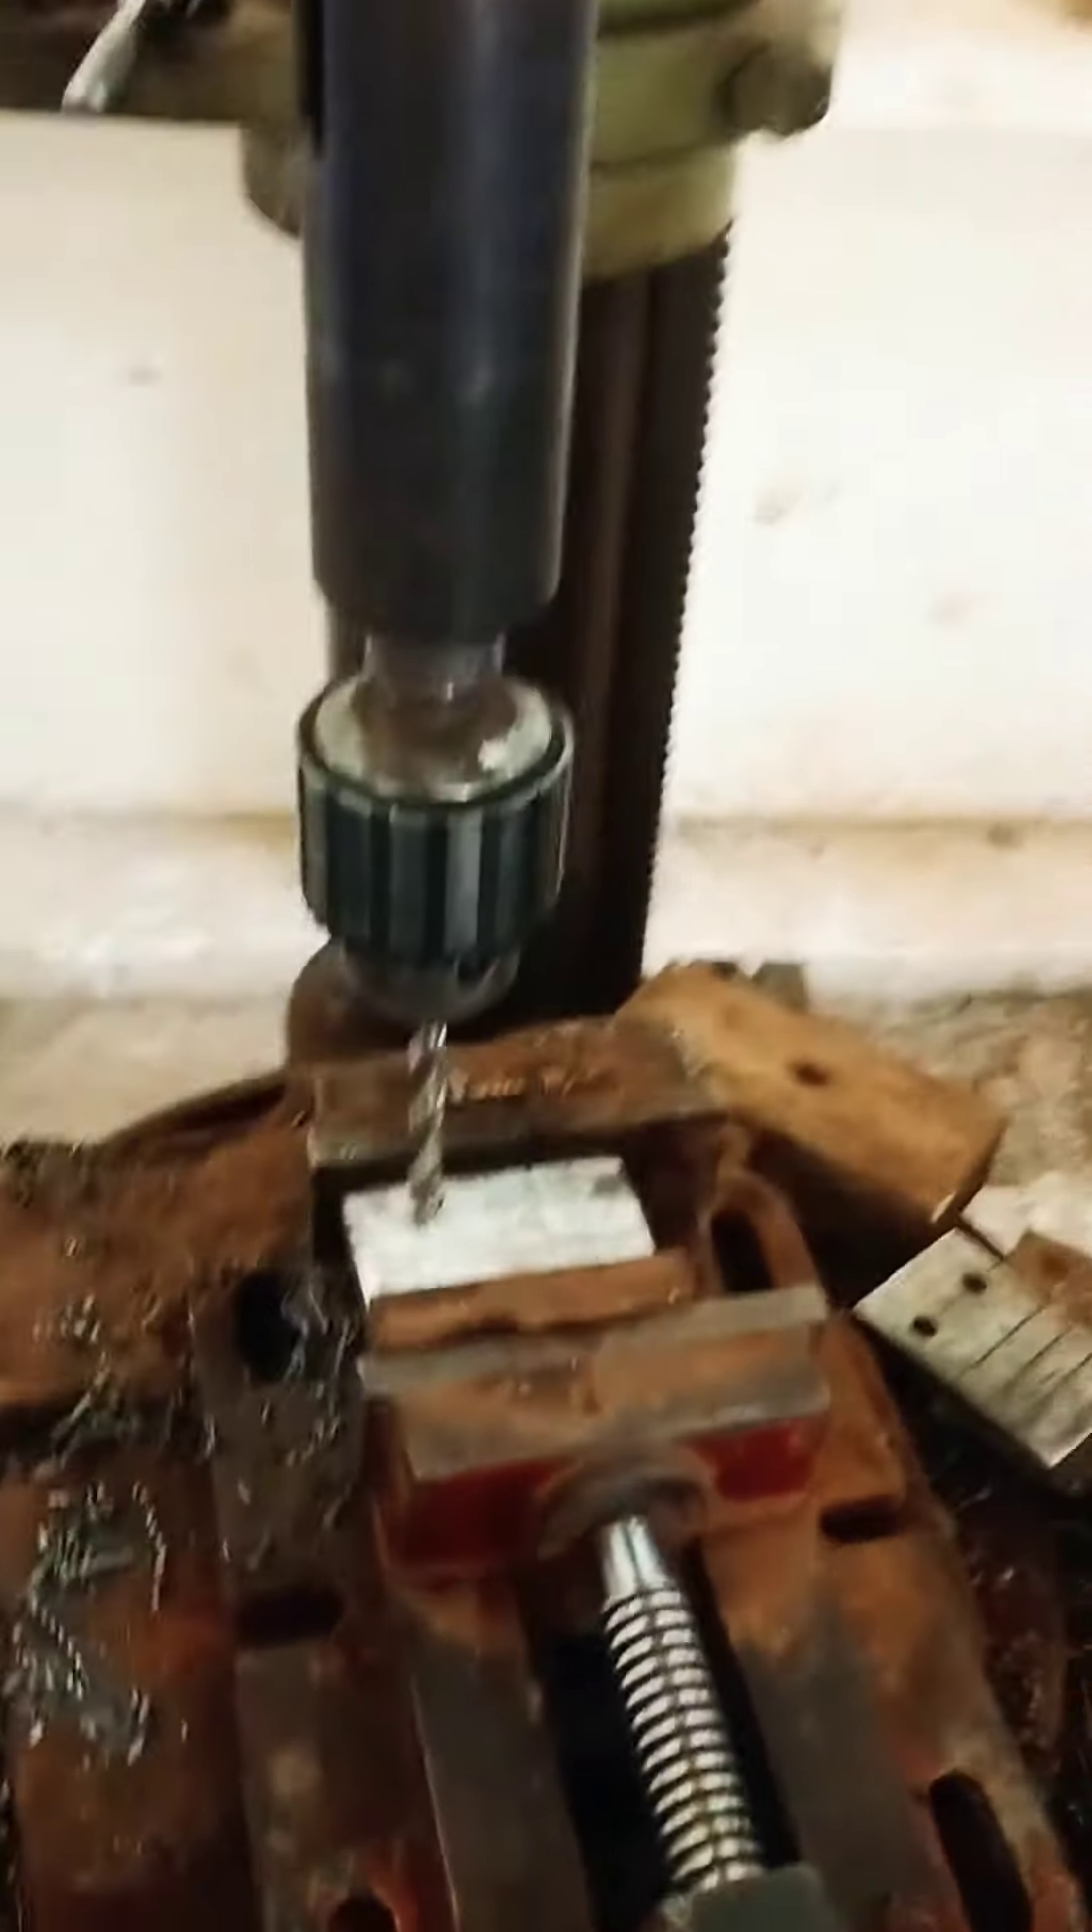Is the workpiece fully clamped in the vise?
Yes.